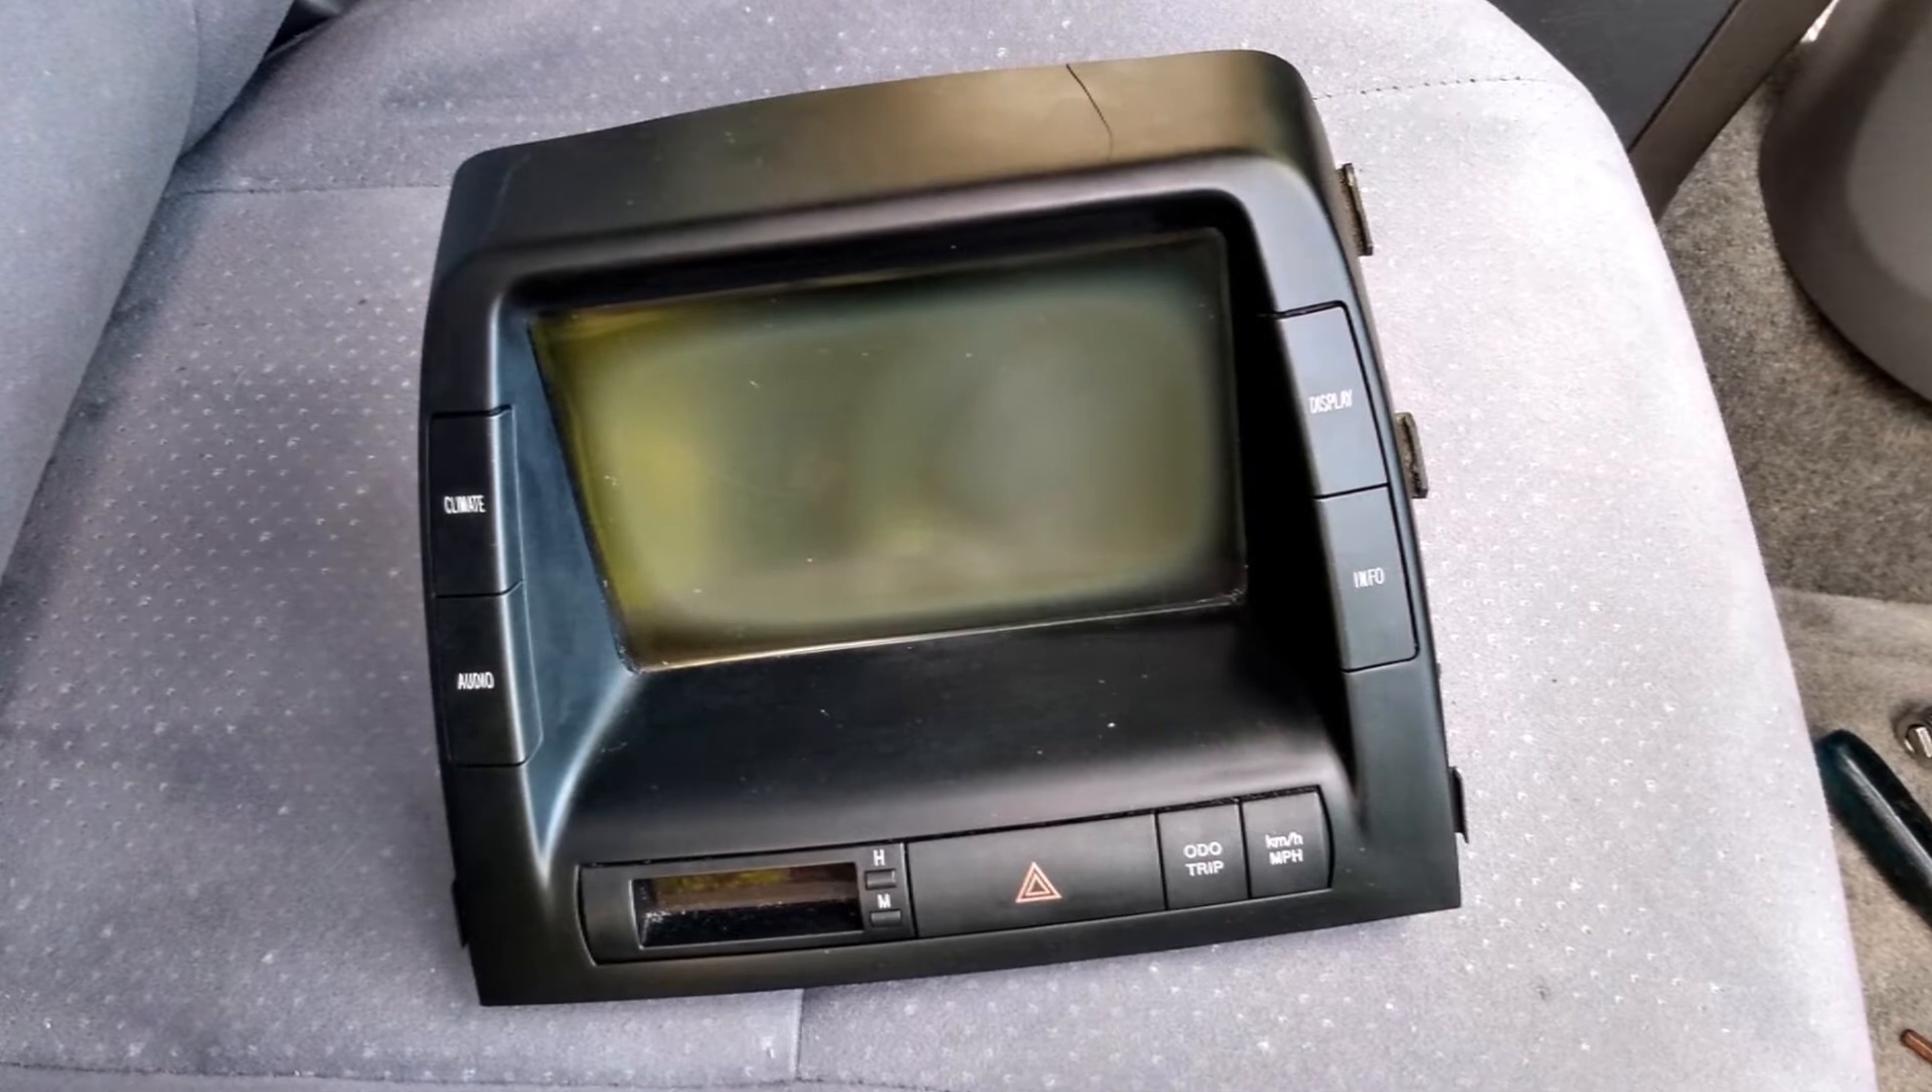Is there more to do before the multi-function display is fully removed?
No.